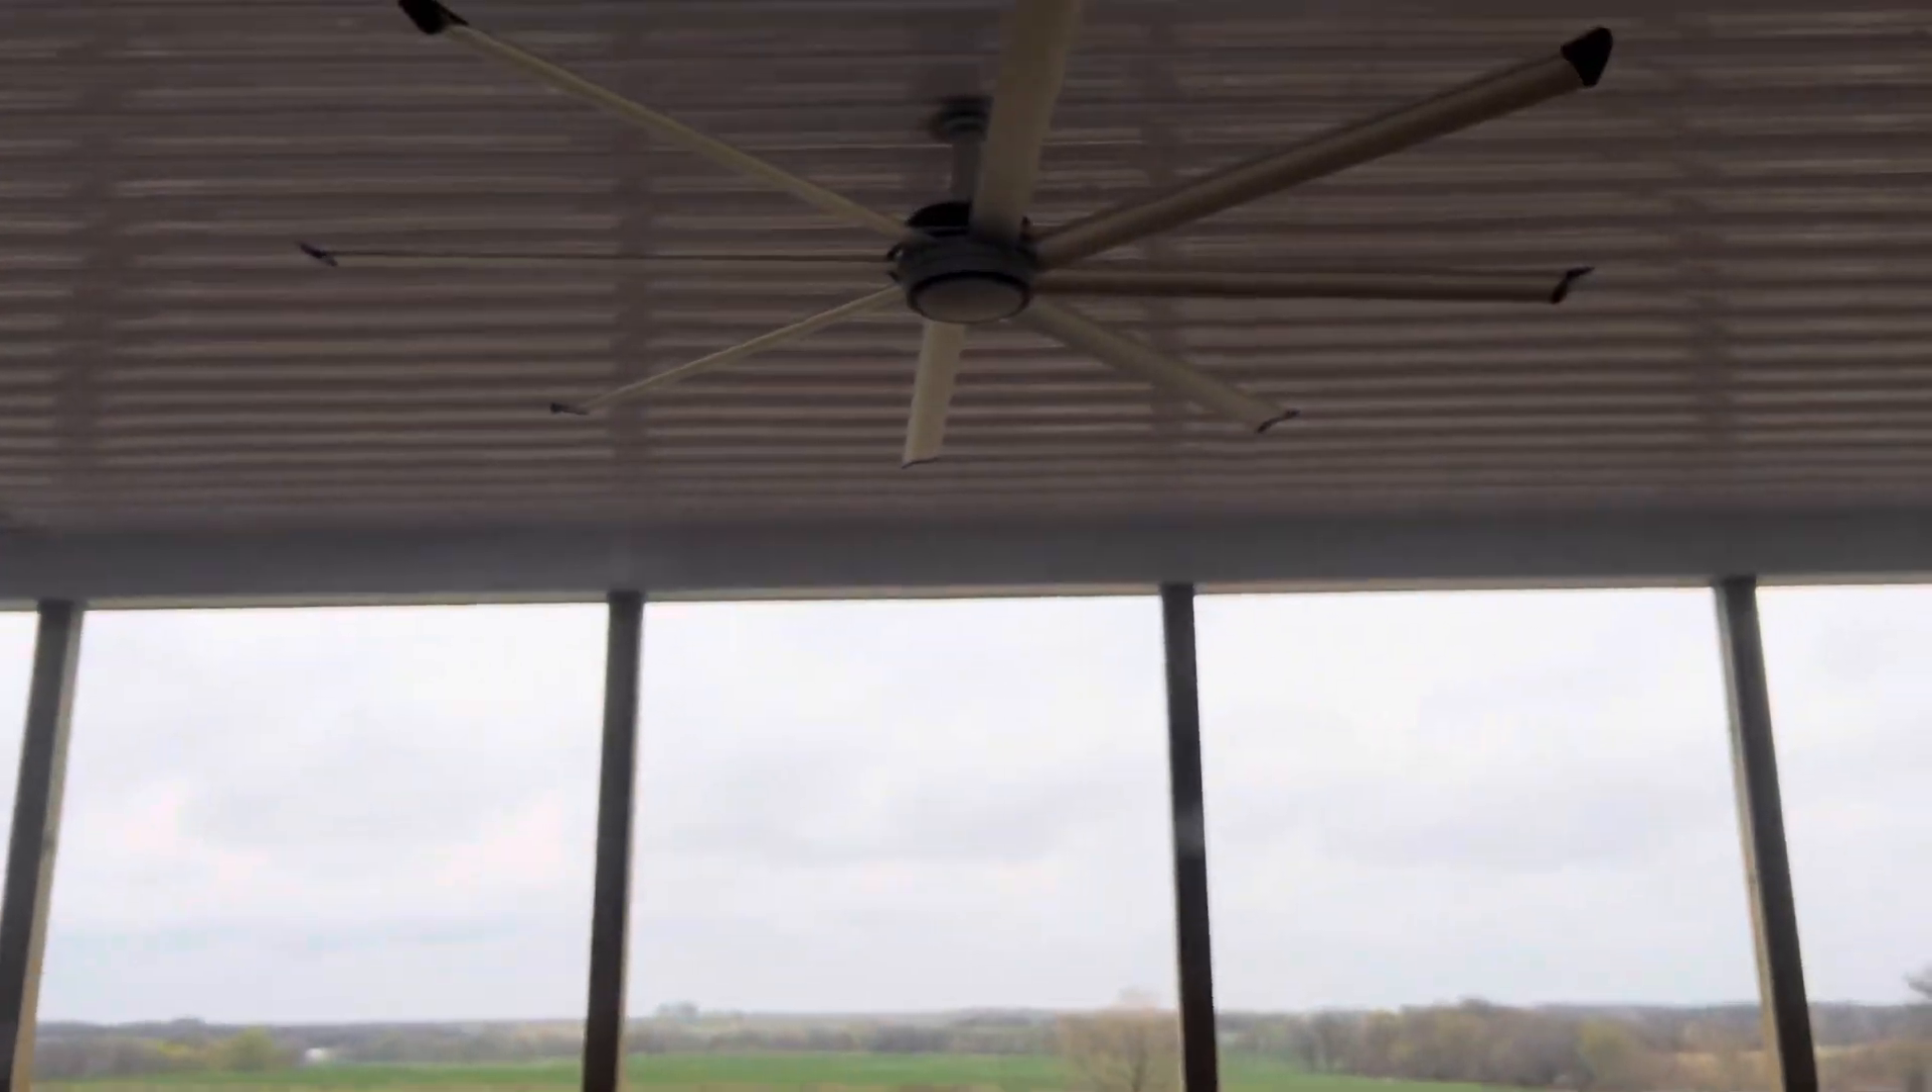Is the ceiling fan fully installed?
Yes.